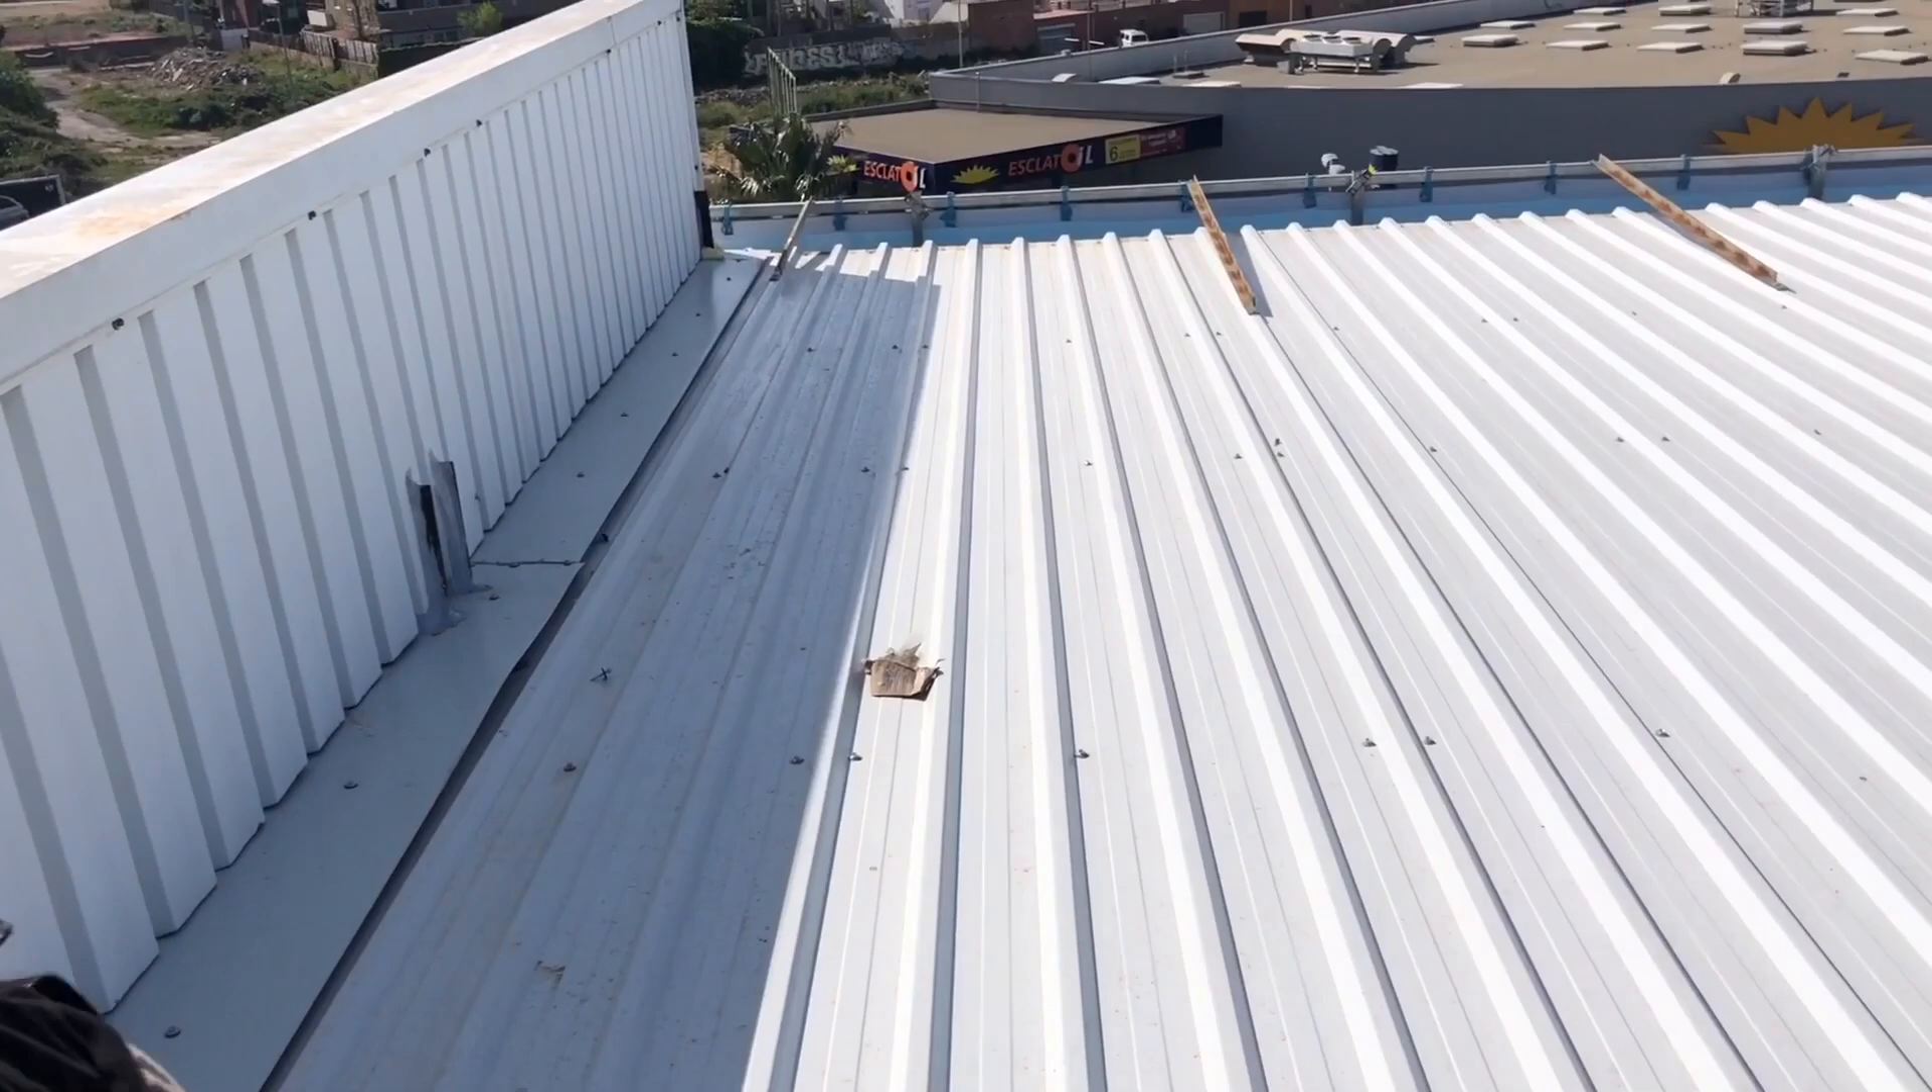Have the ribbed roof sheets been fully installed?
Yes.